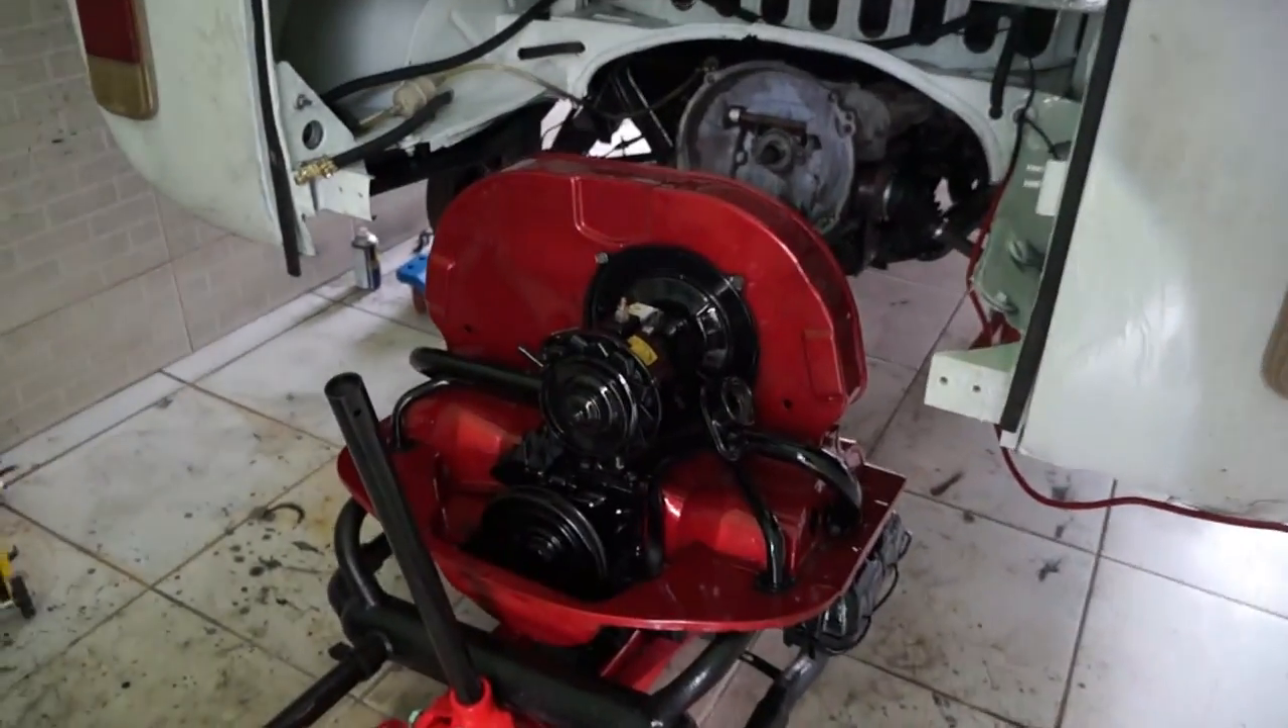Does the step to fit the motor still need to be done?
Yes.